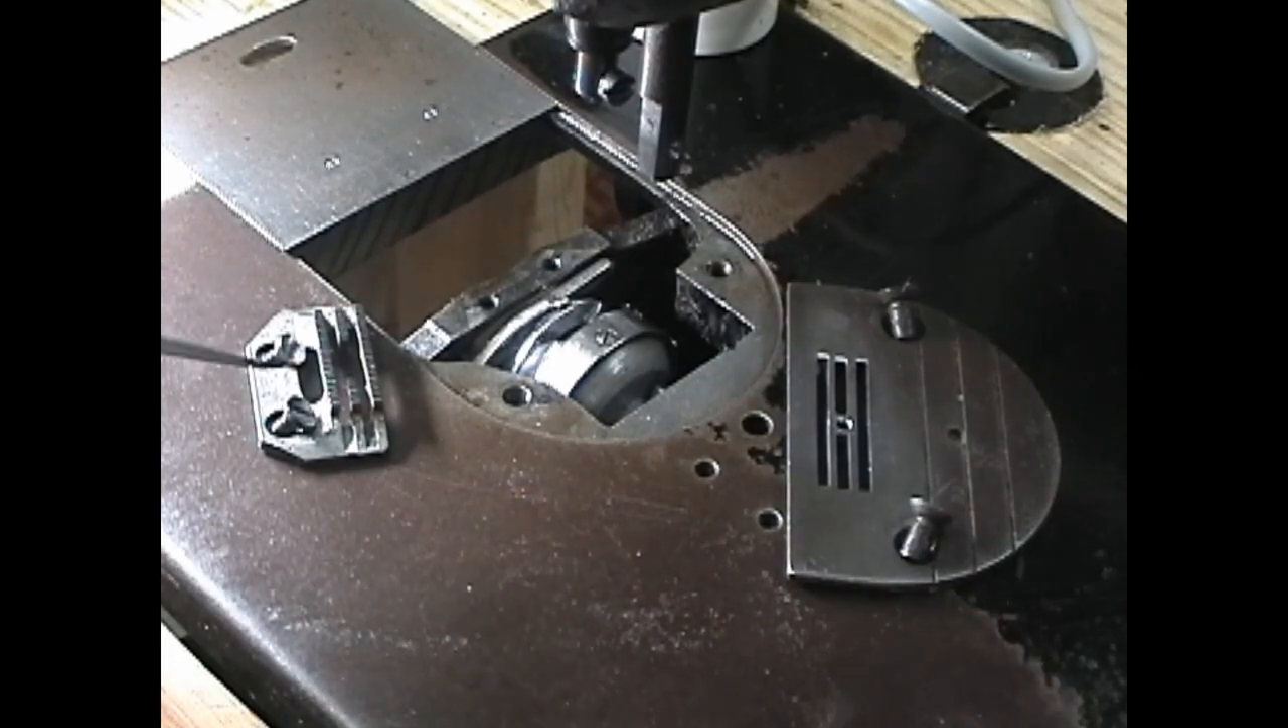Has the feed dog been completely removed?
Yes.